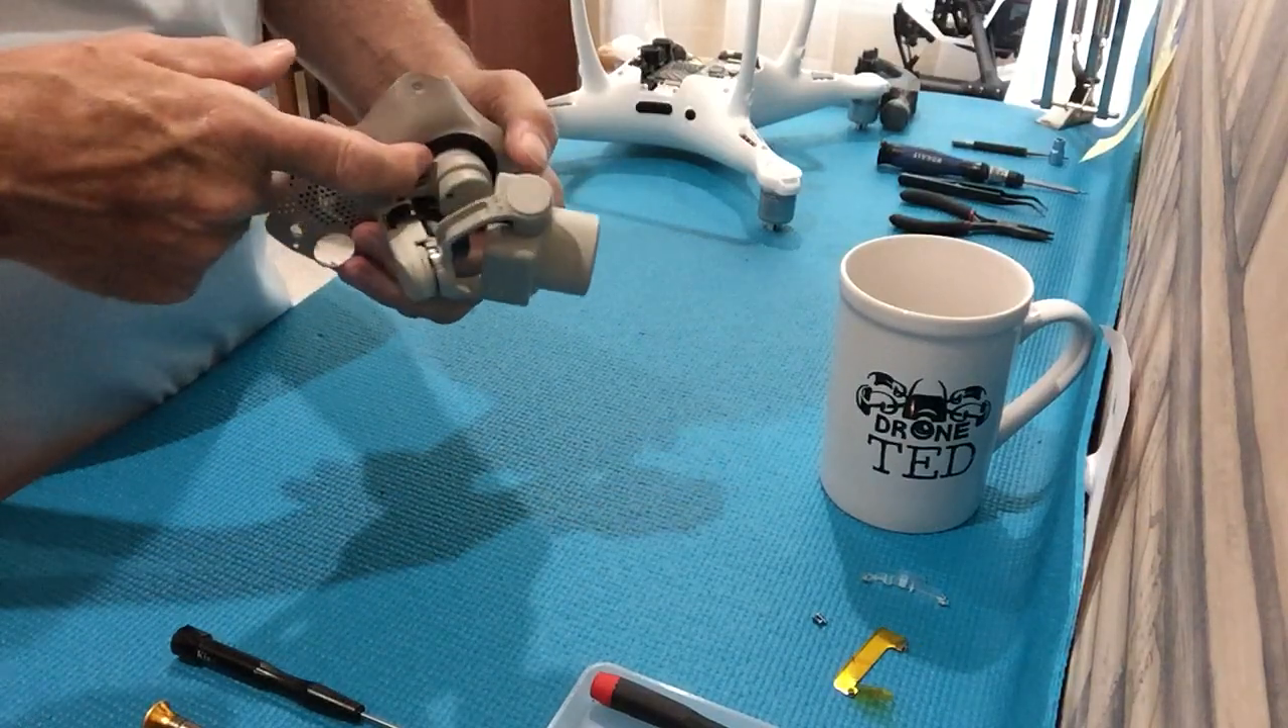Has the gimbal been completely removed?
Yes.